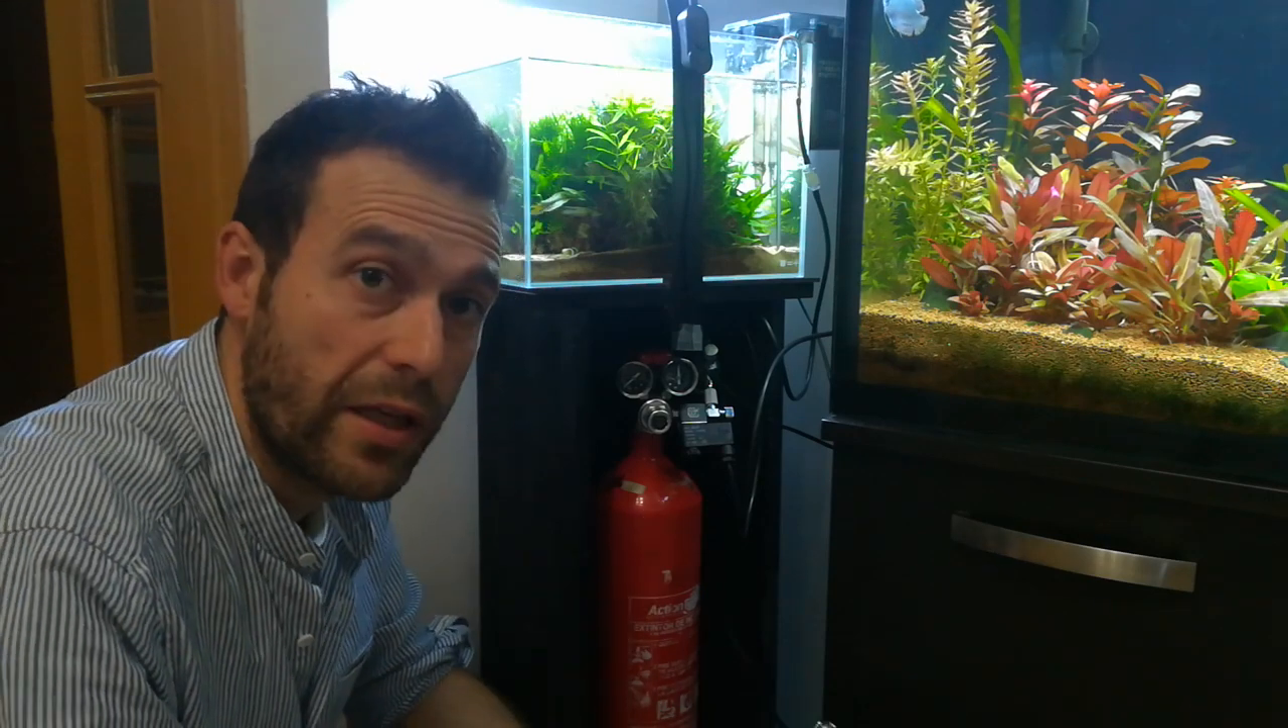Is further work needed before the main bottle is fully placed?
No.